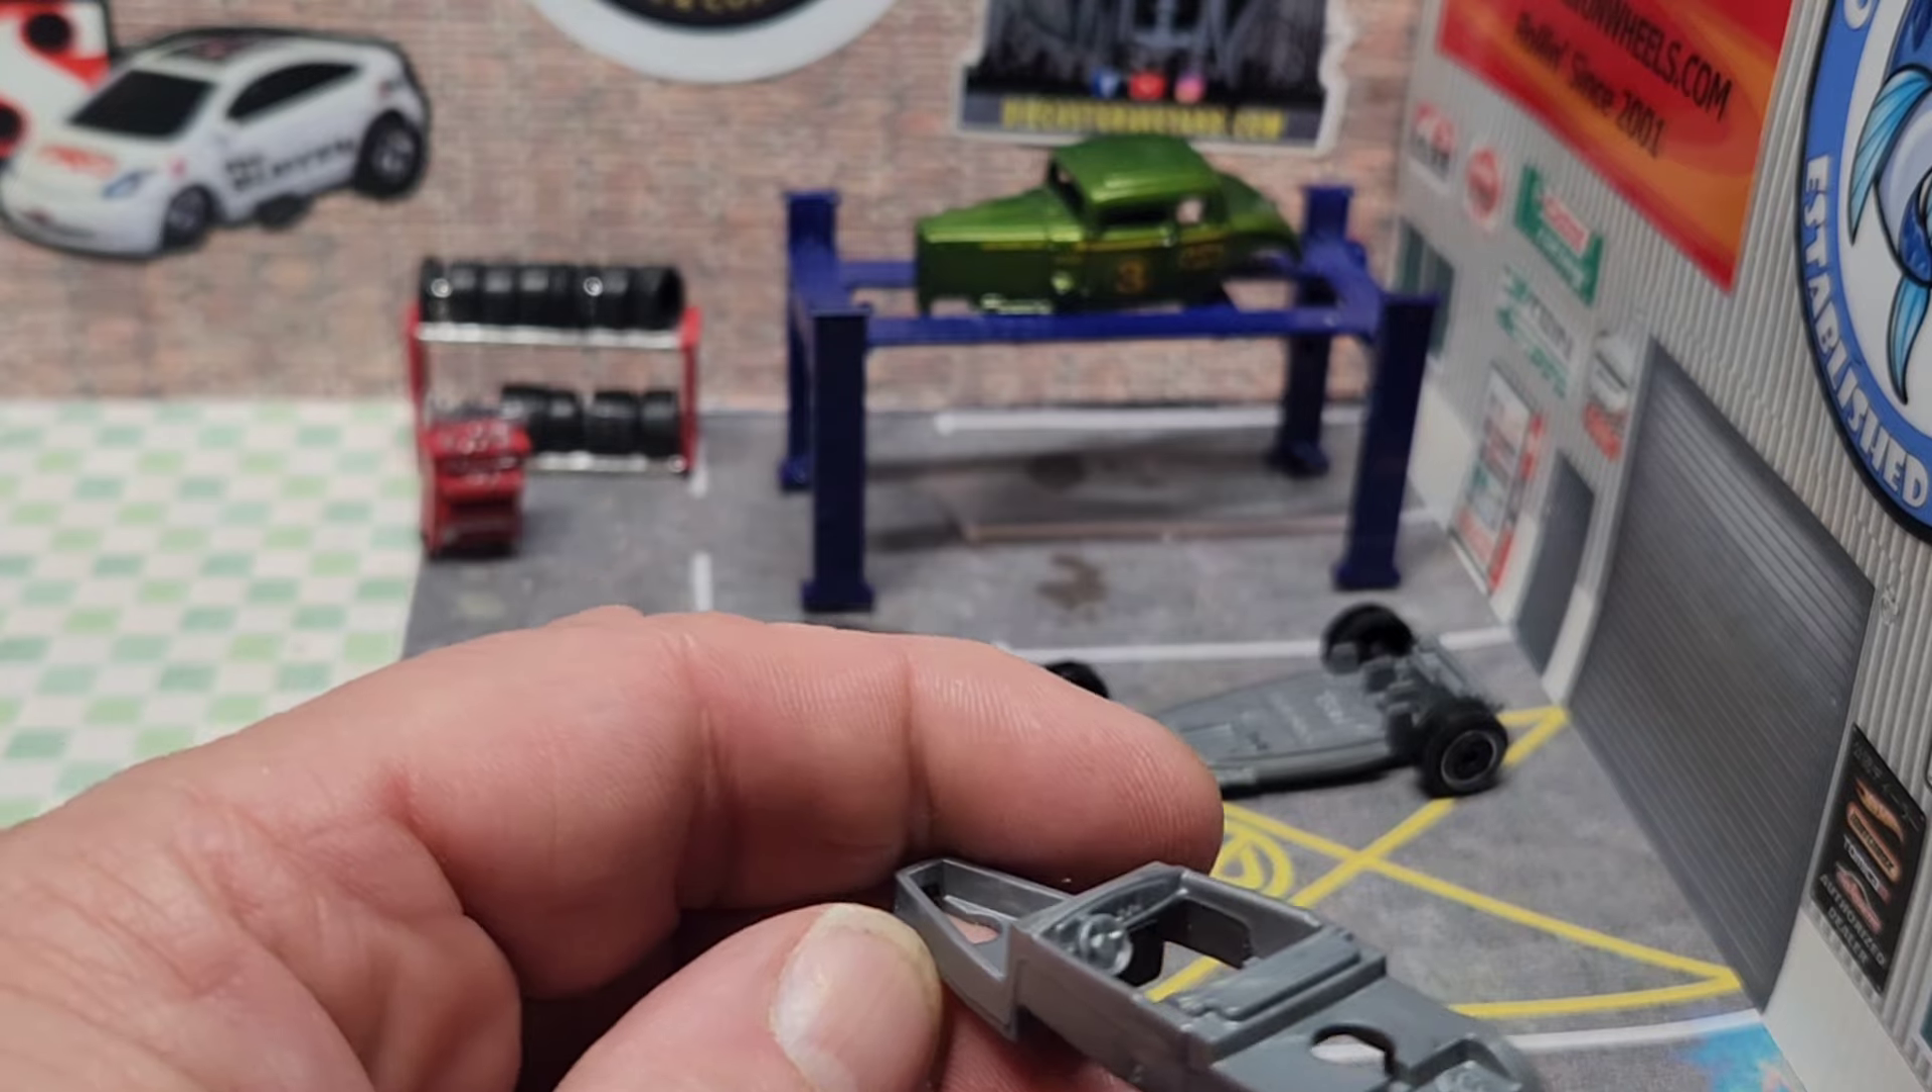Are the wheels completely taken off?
No.